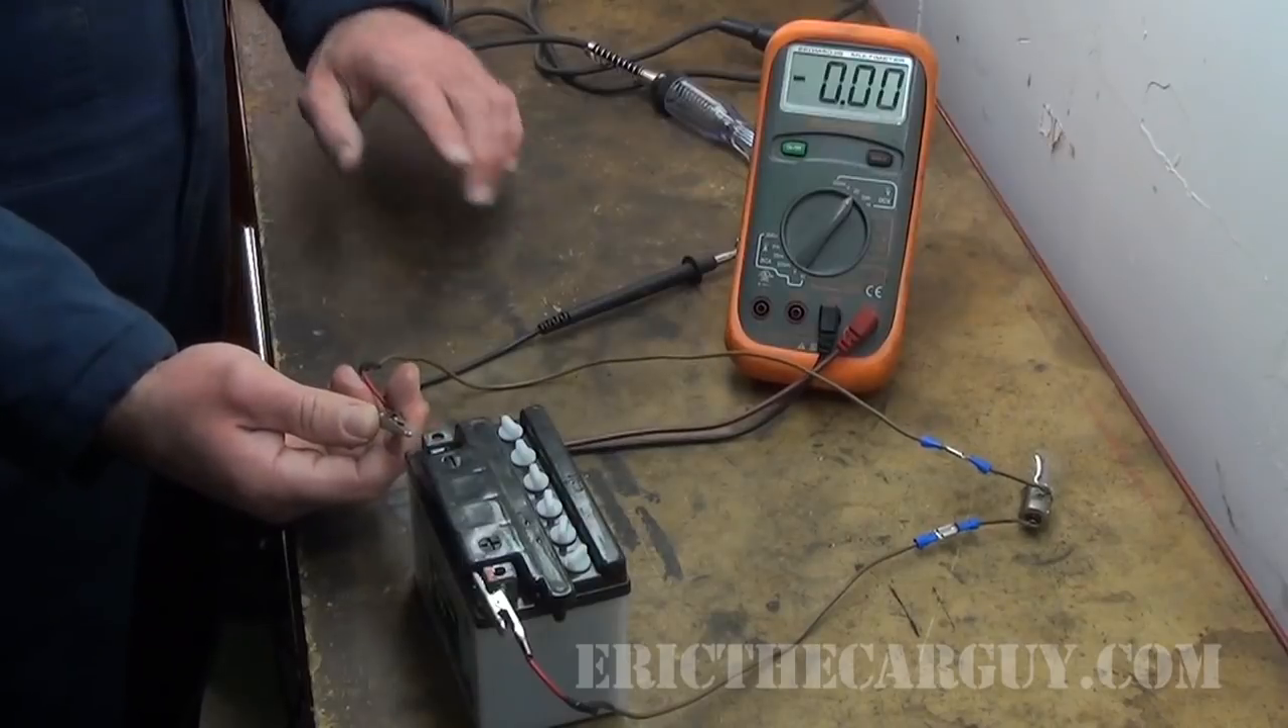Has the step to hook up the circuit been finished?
No.